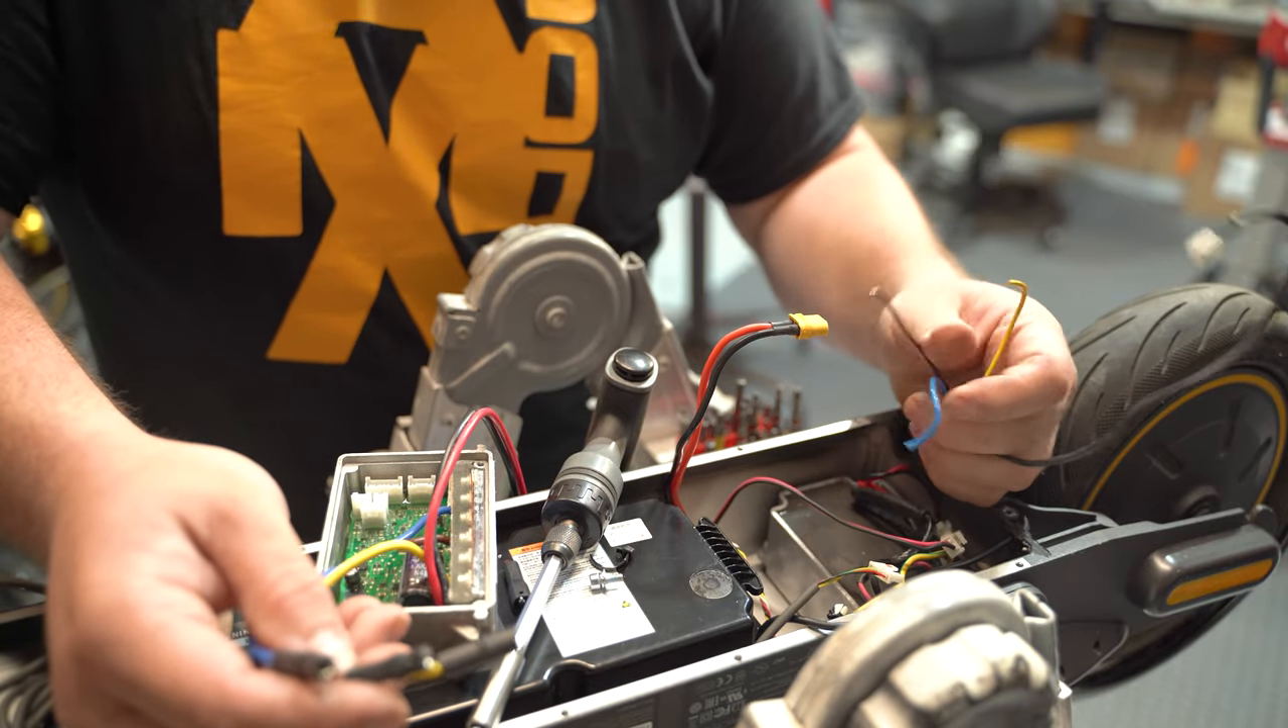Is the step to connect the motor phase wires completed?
No.